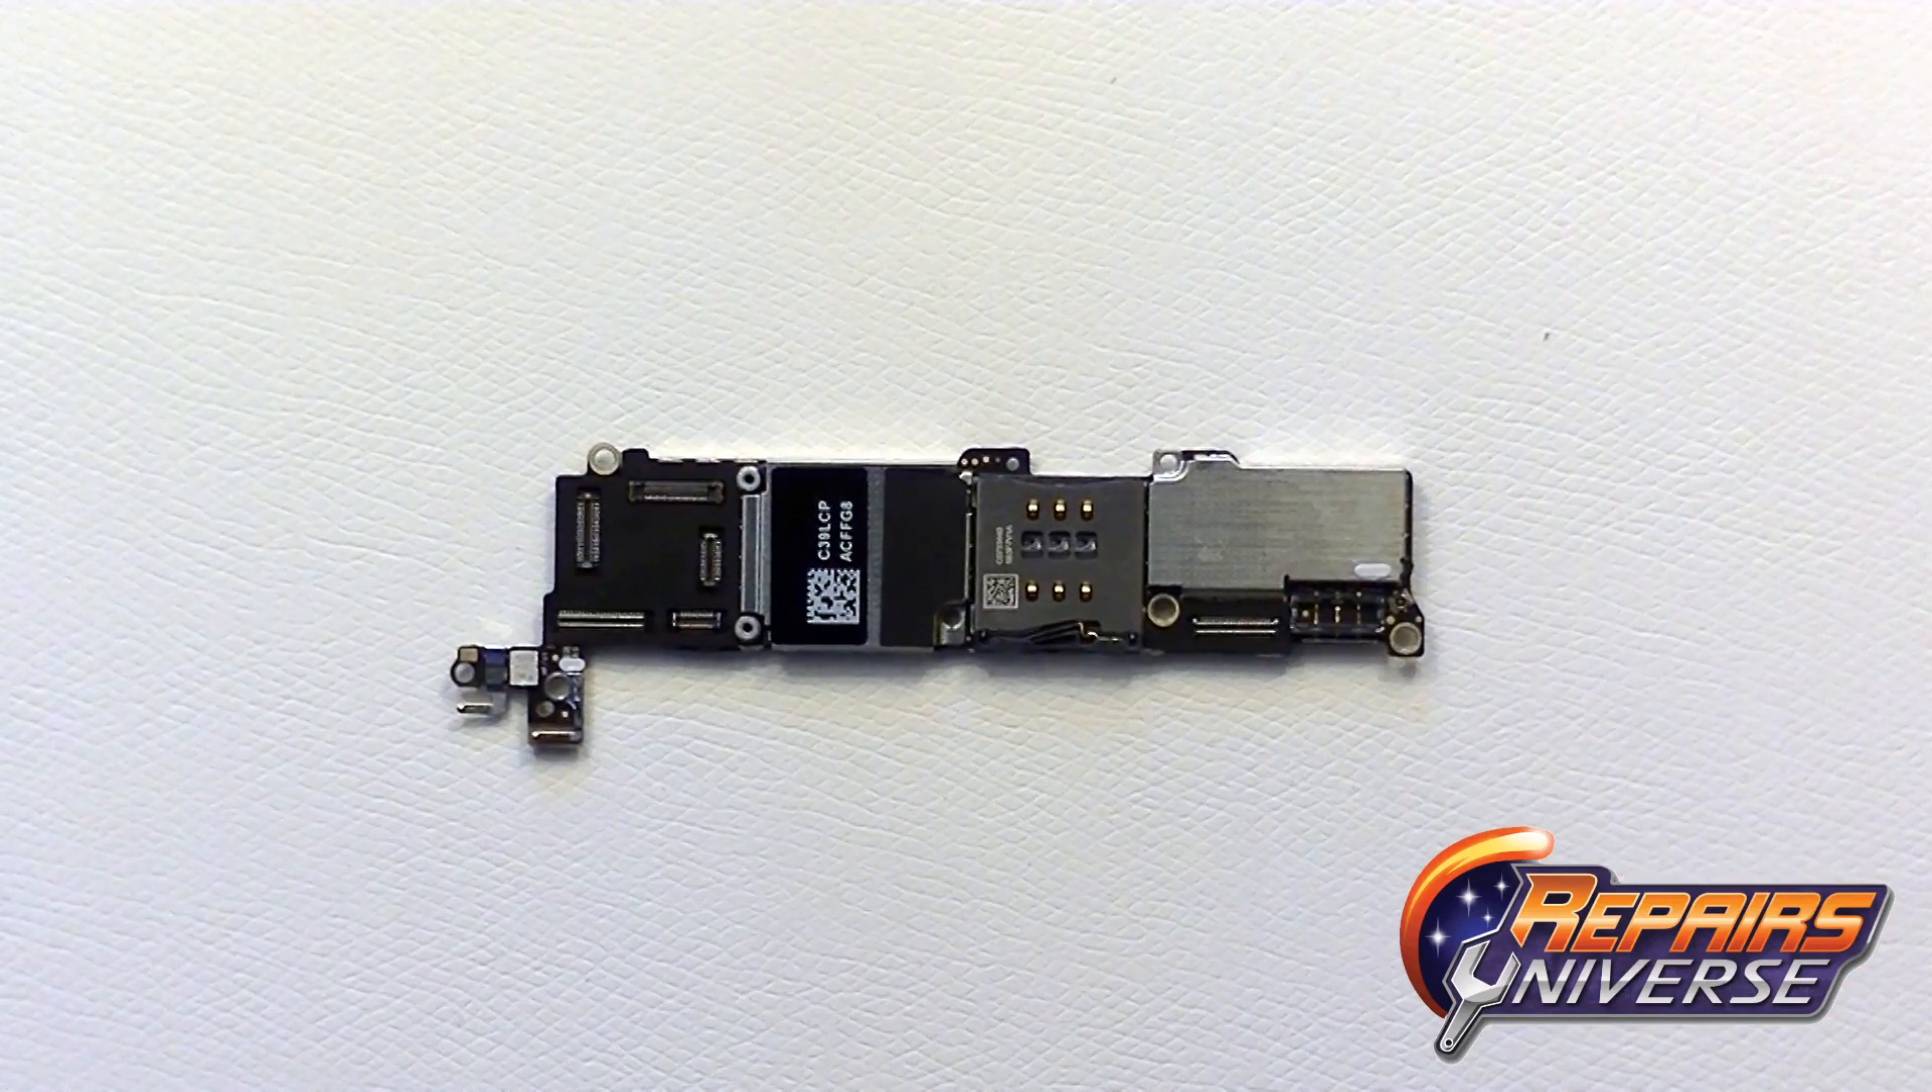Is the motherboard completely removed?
Yes.